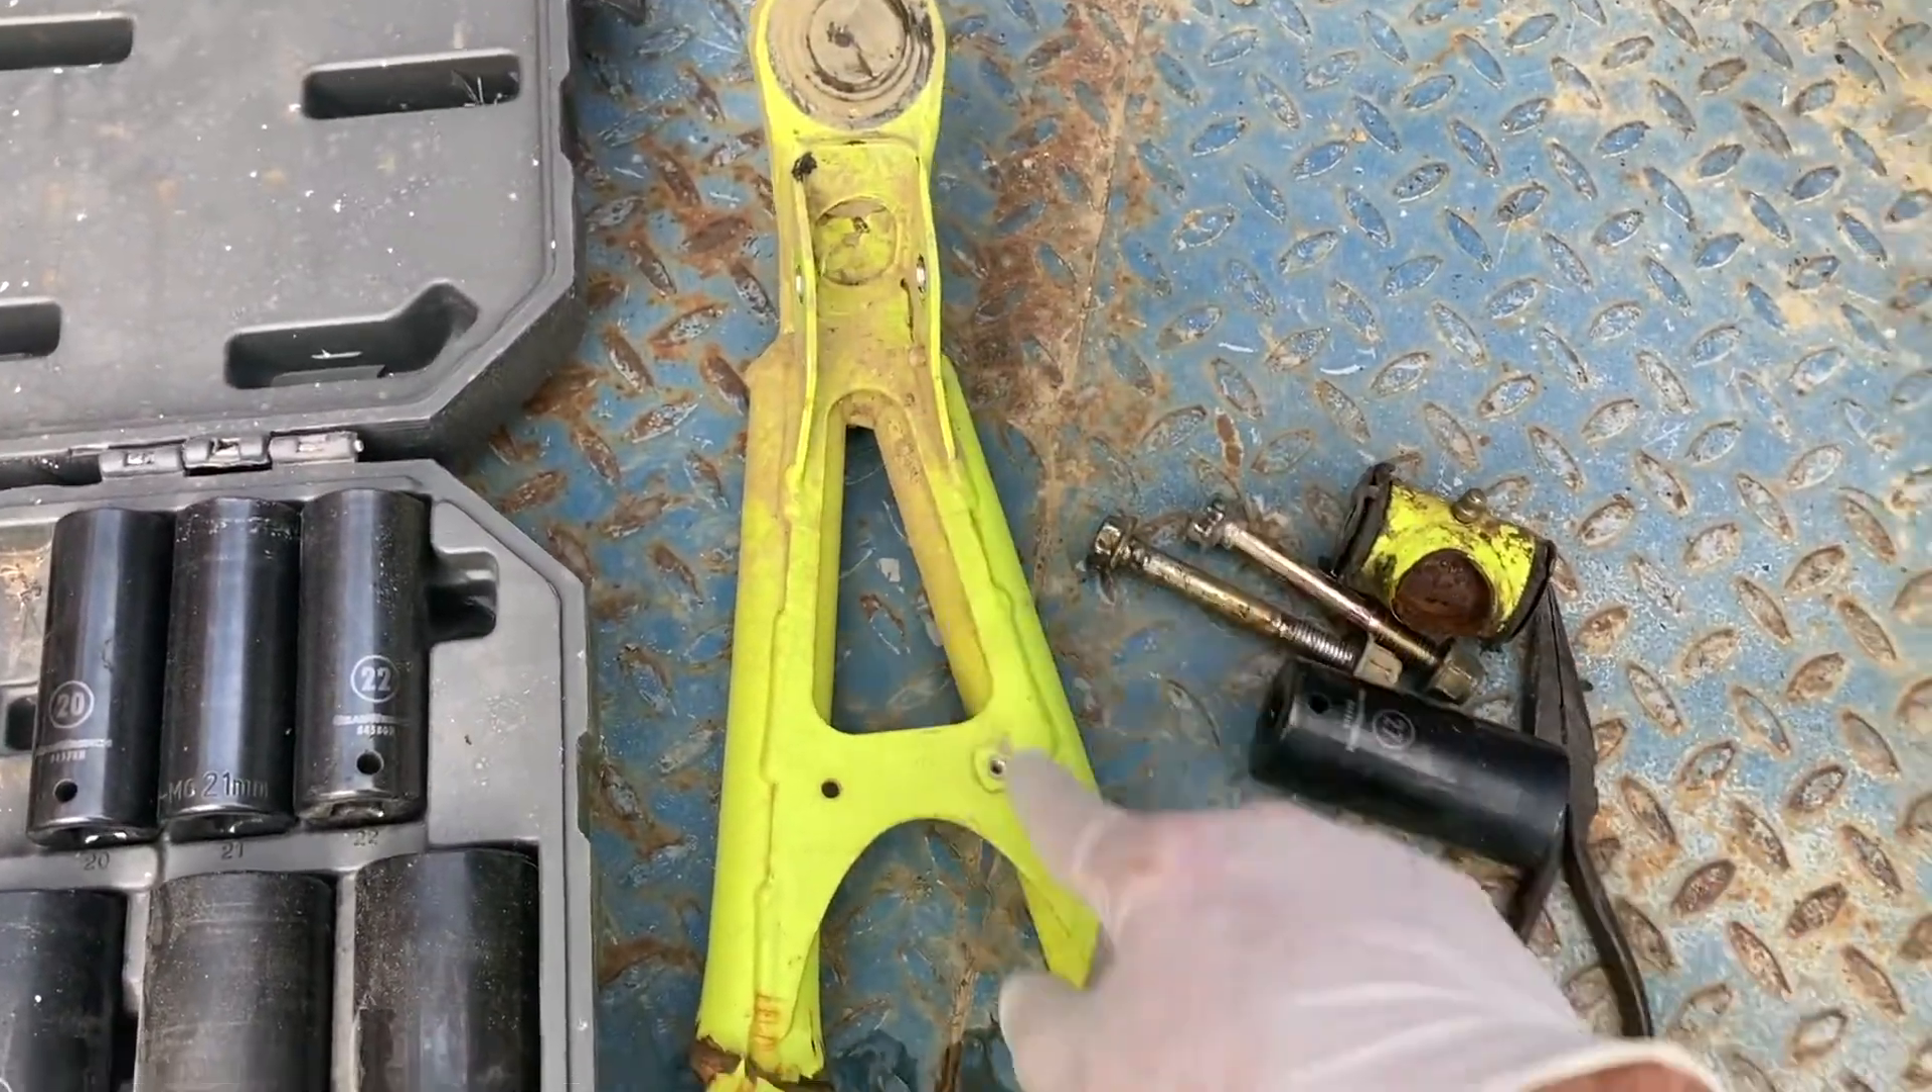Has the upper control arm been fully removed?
Yes.